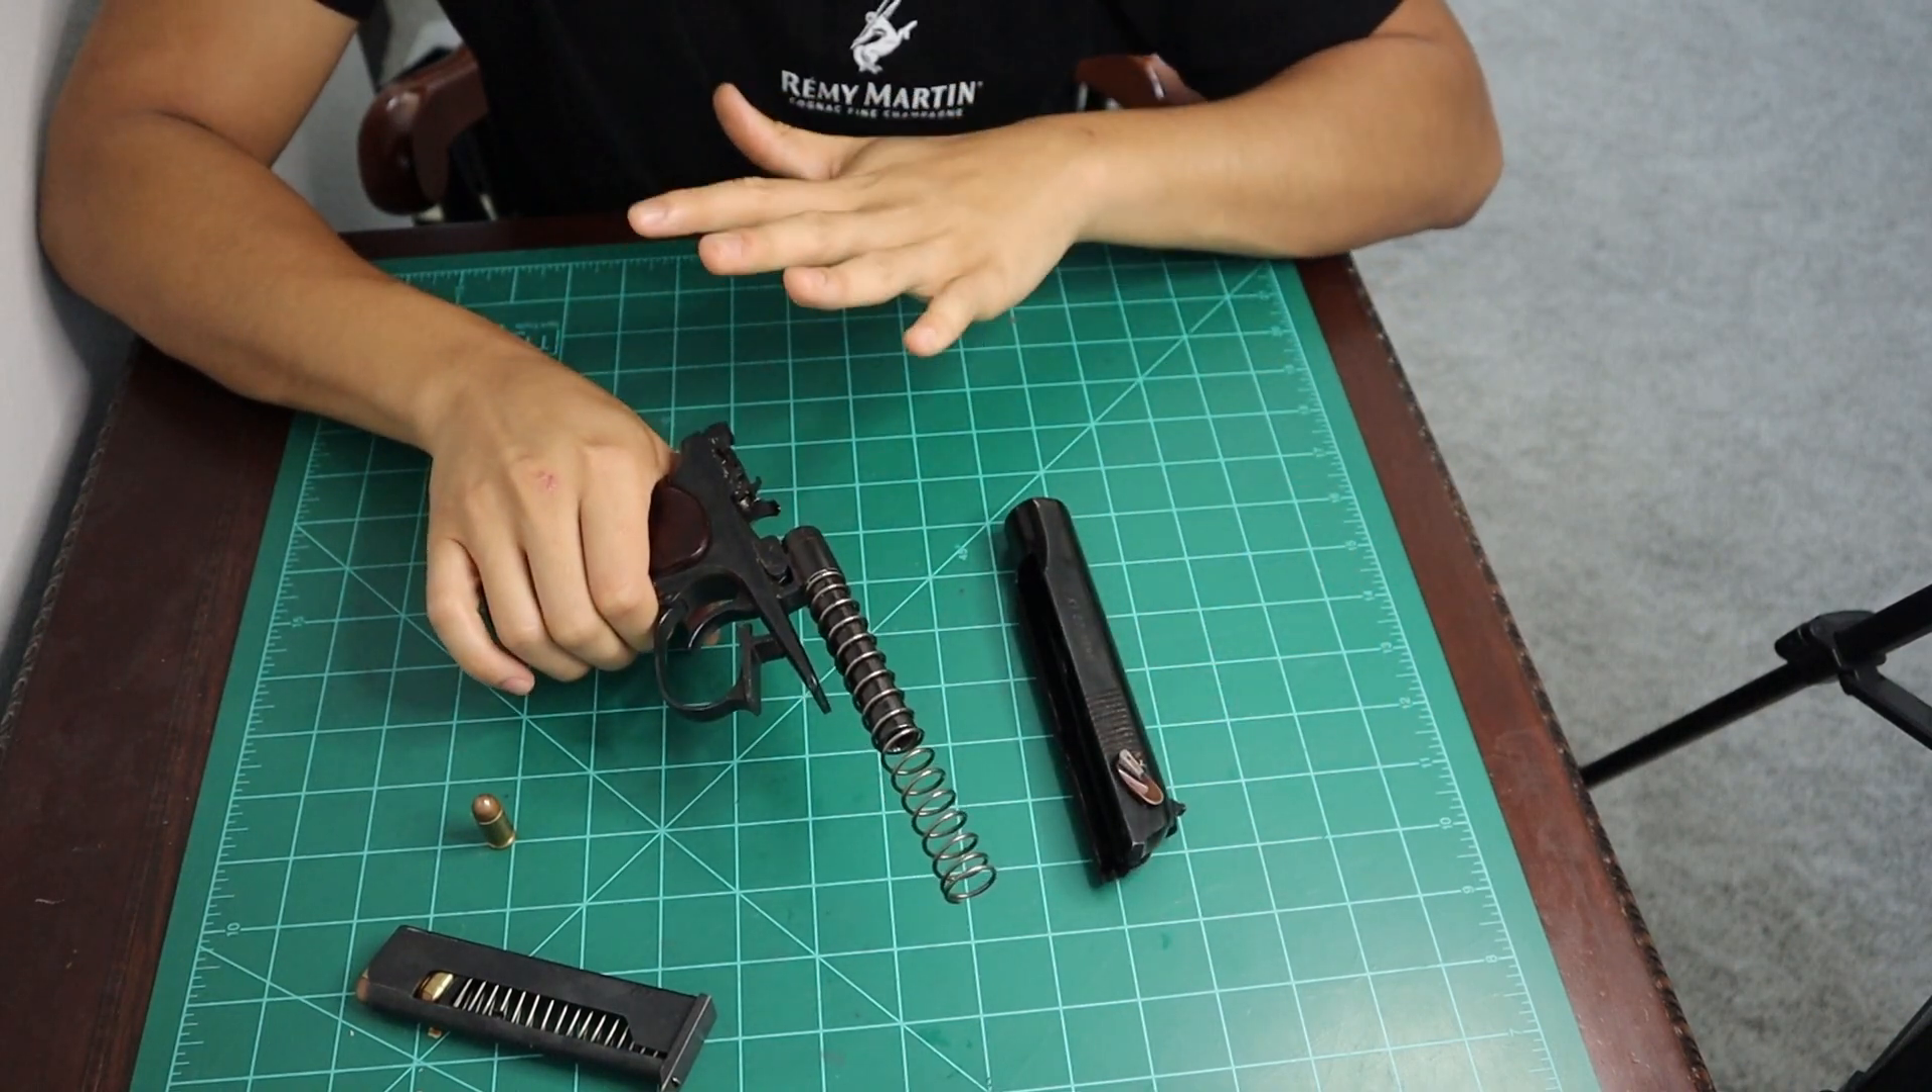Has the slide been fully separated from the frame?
Yes.